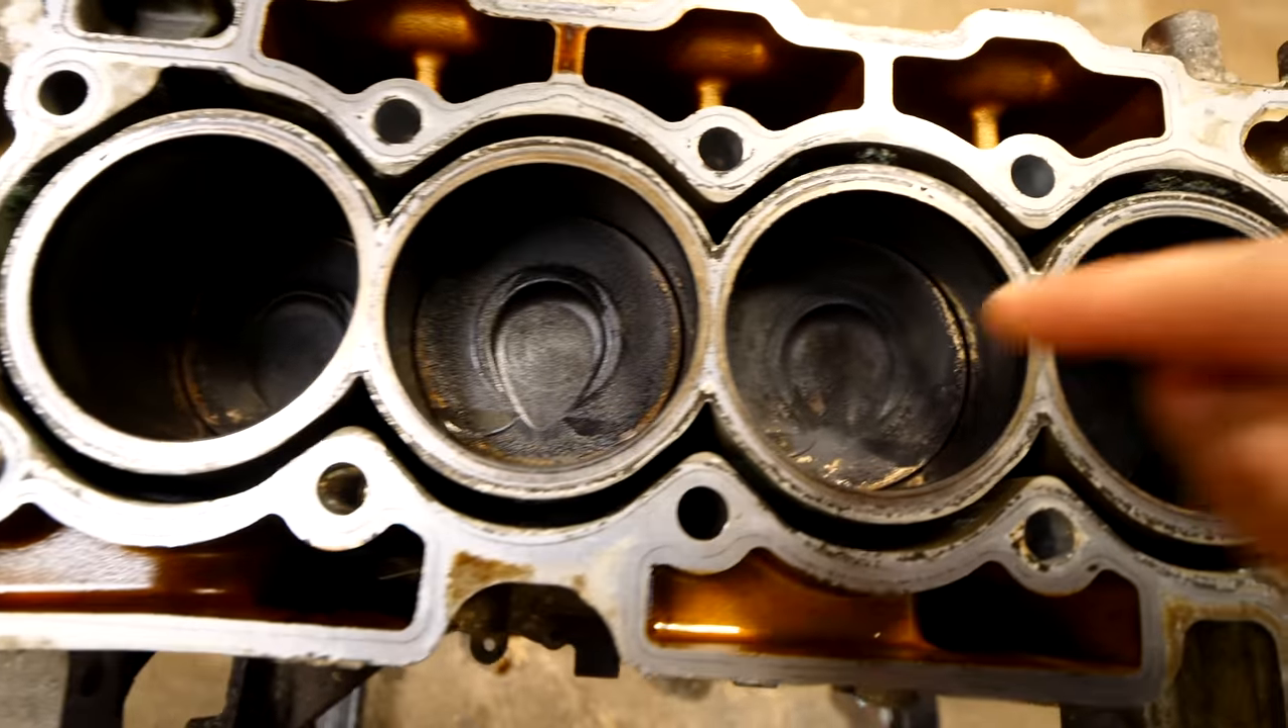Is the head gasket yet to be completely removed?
No.